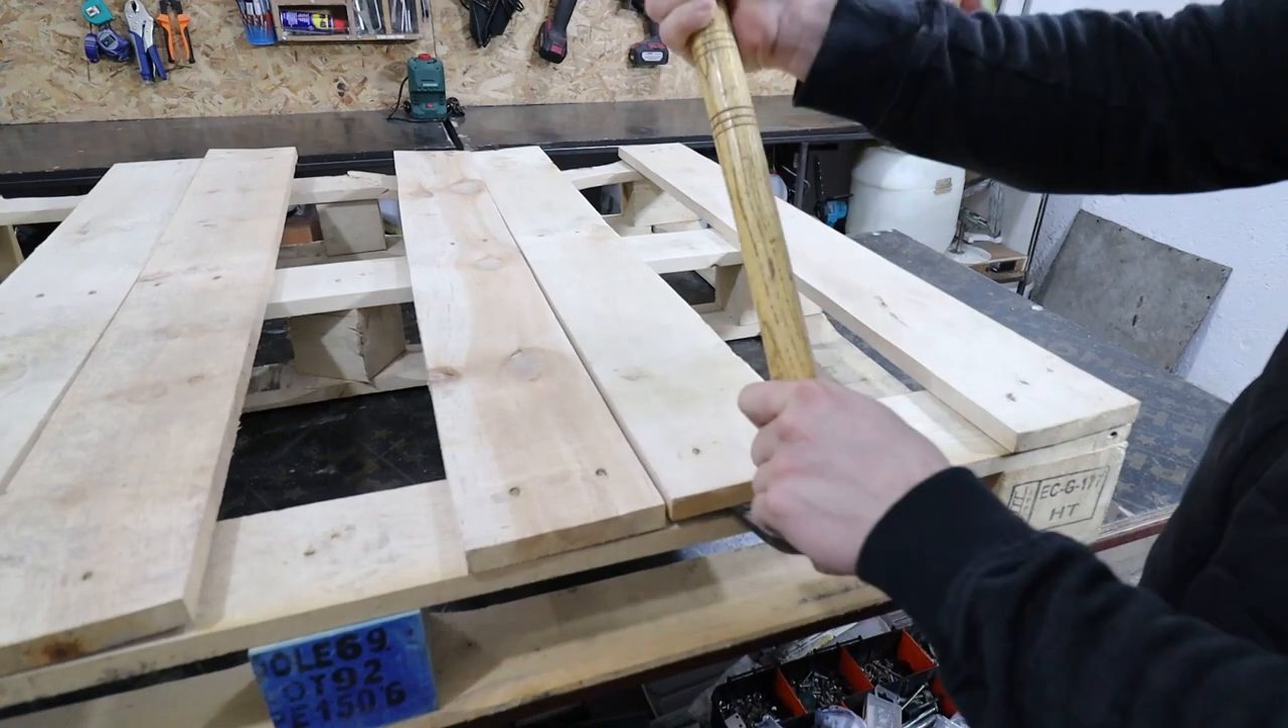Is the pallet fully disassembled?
No.